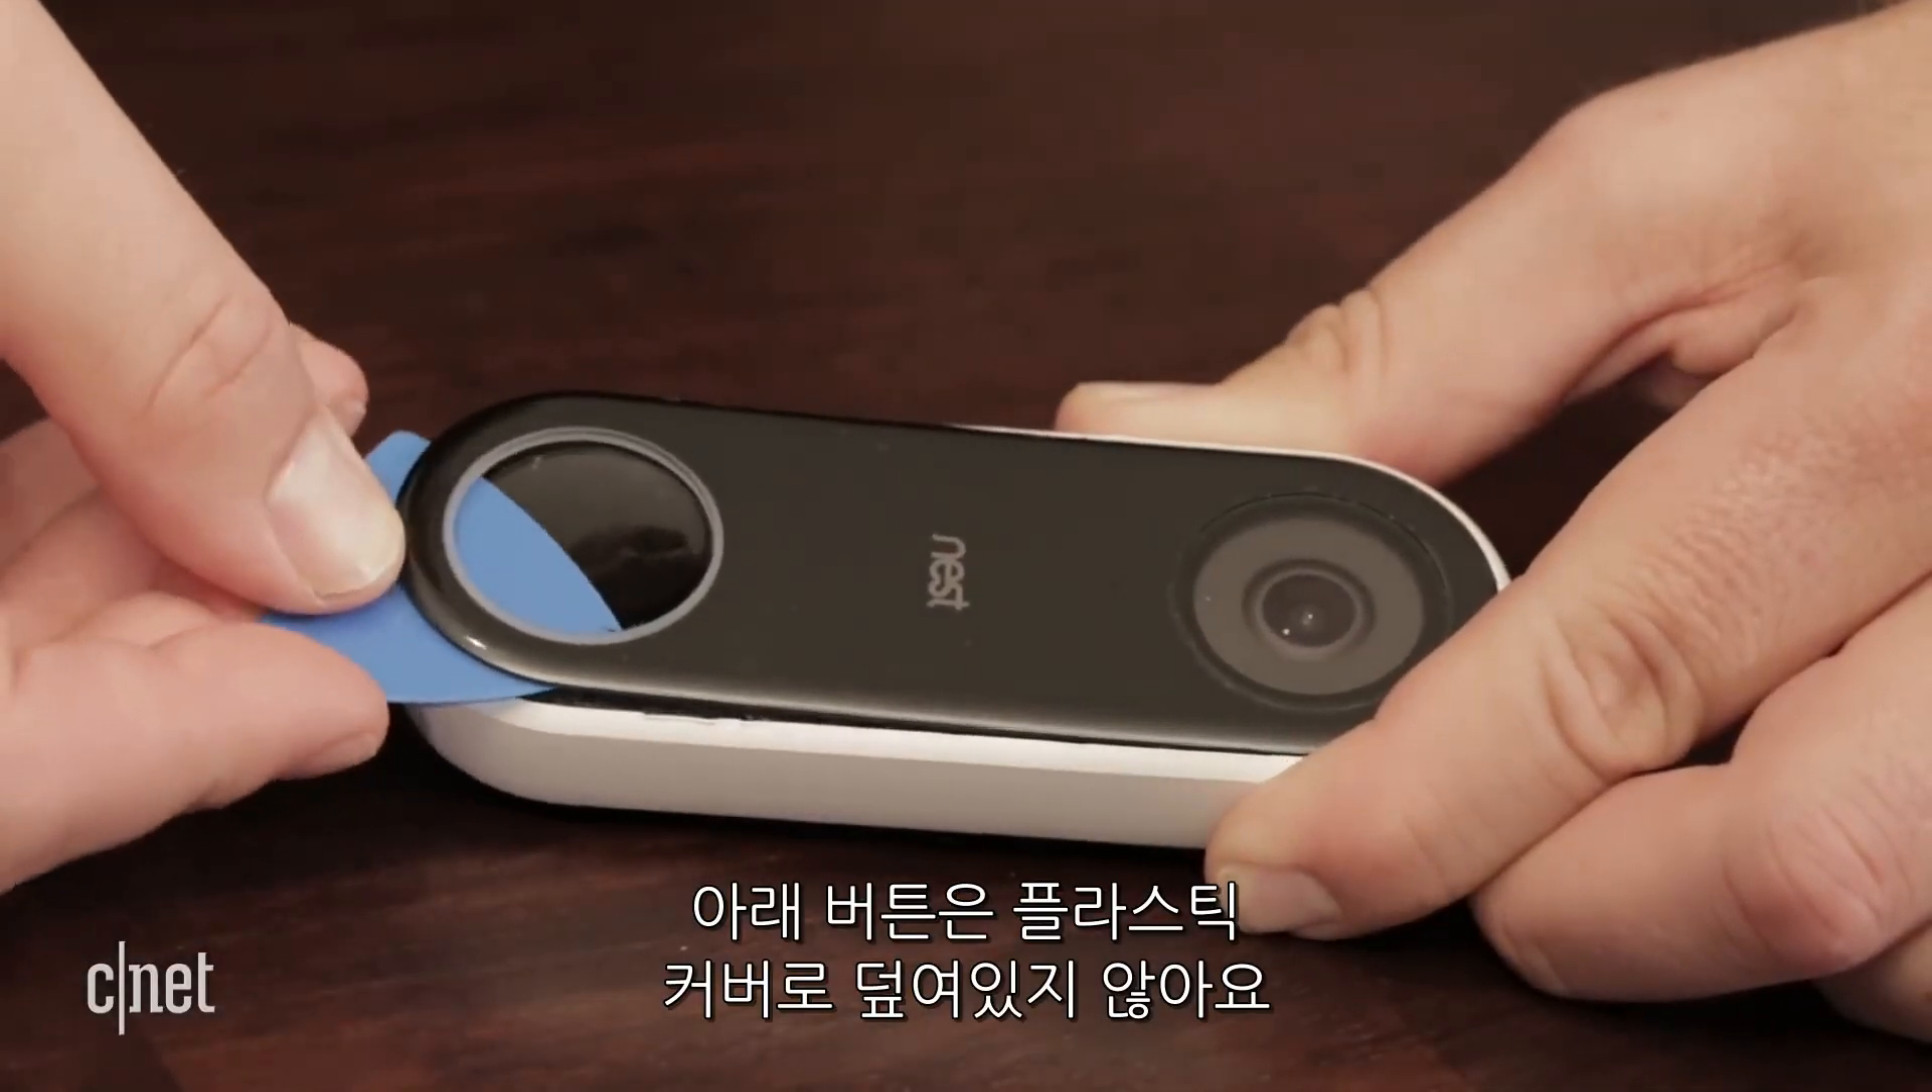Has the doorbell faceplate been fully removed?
No.